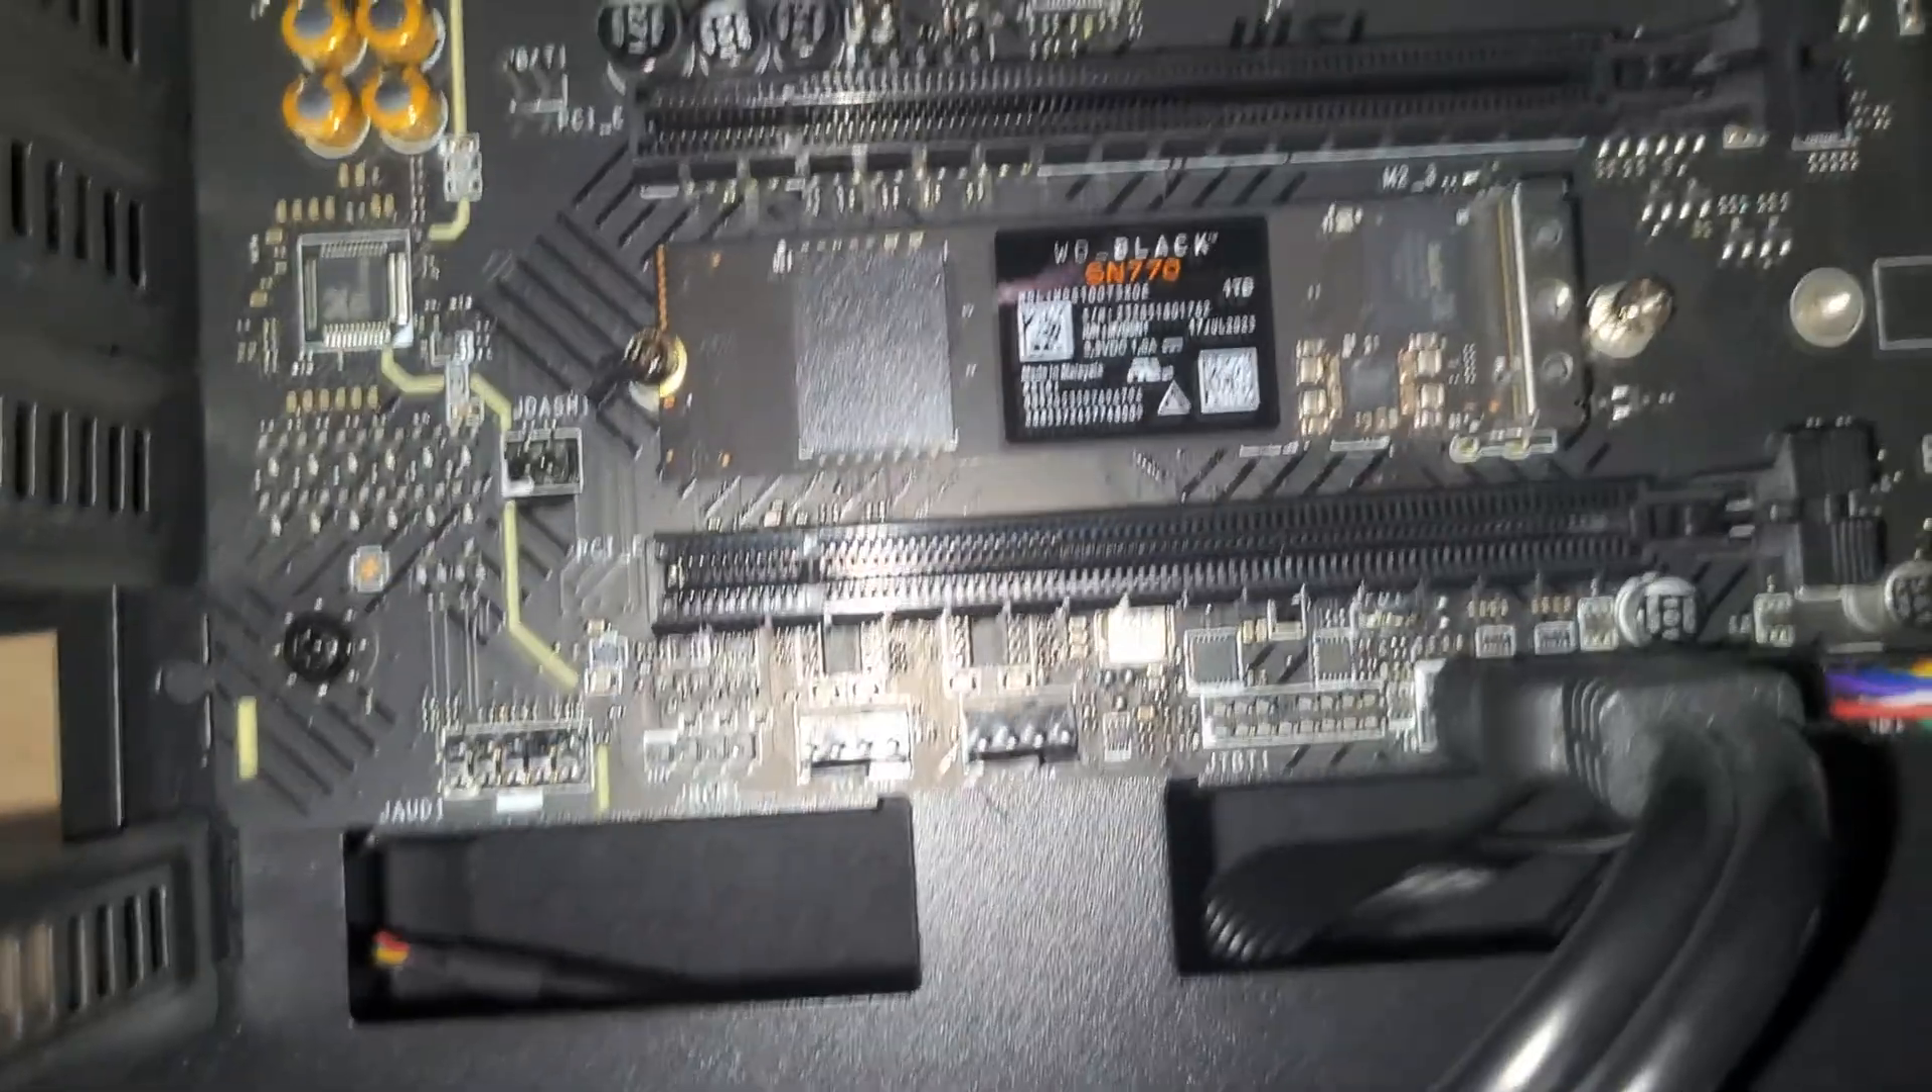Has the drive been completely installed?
Yes.